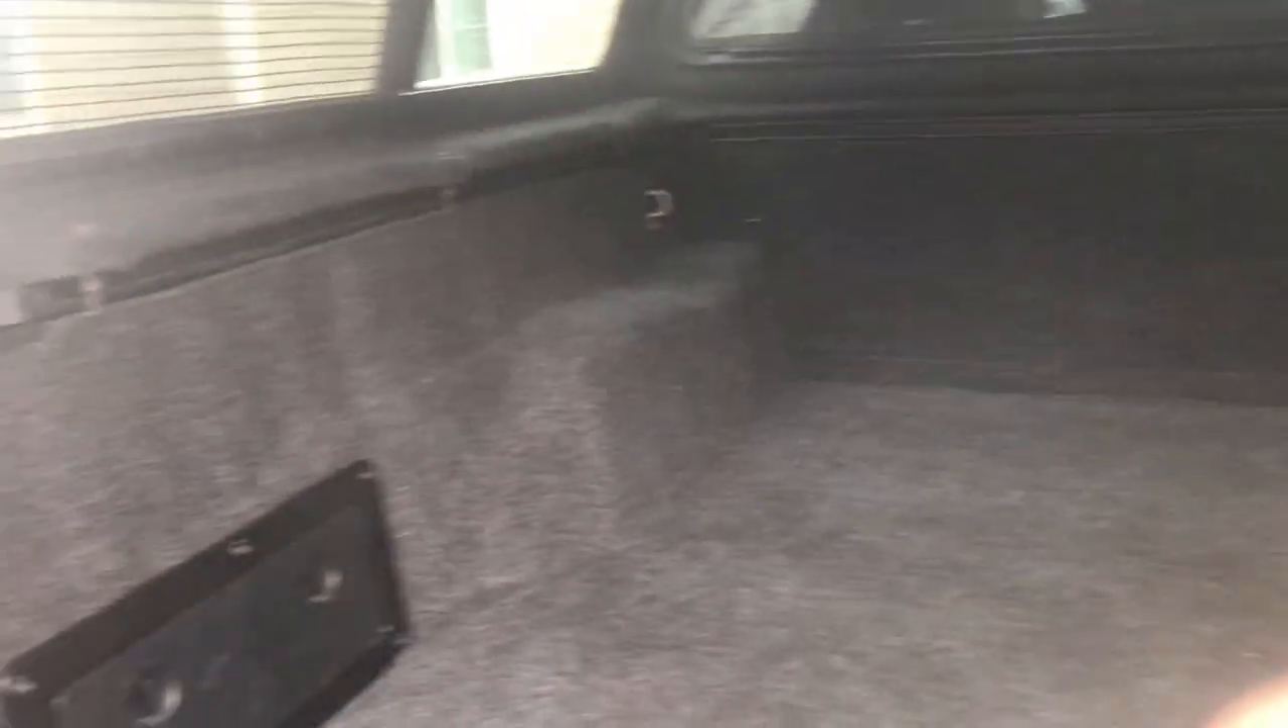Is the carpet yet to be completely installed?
No.